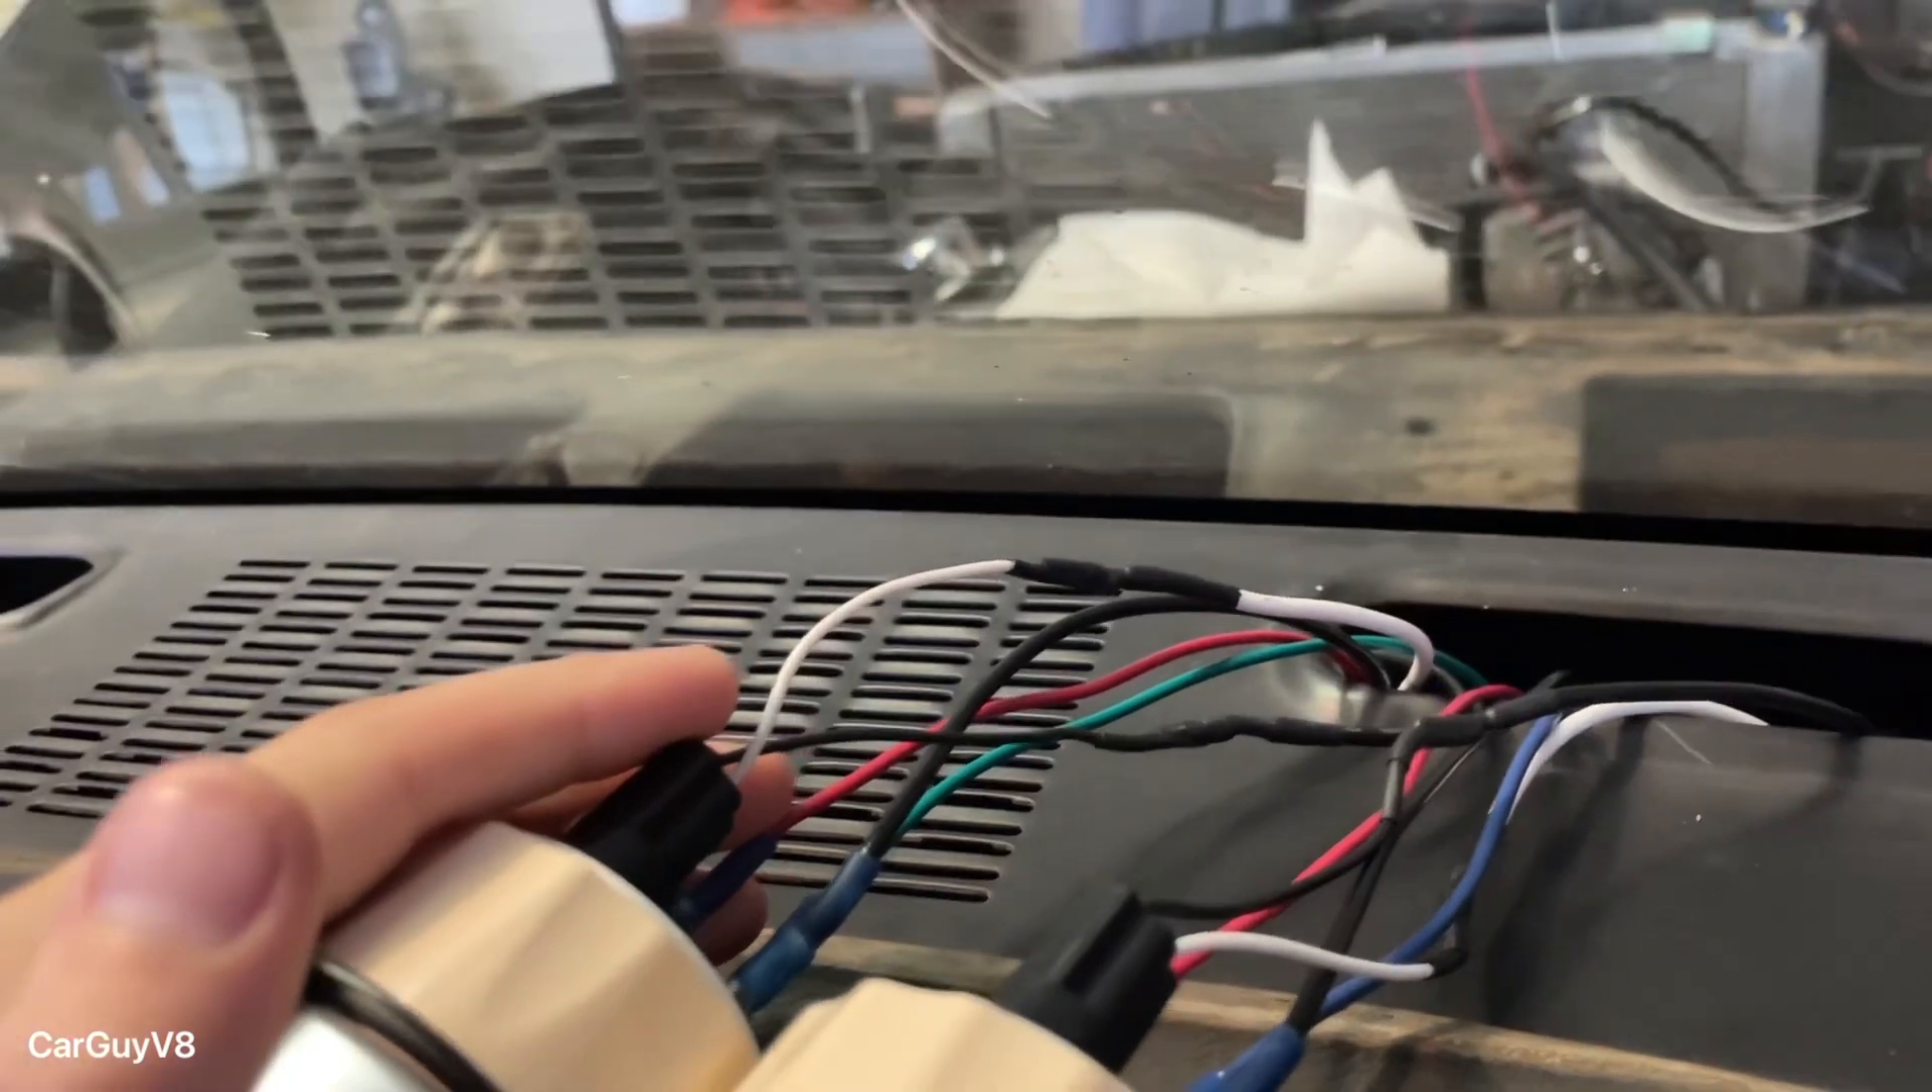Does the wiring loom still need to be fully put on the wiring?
Yes.